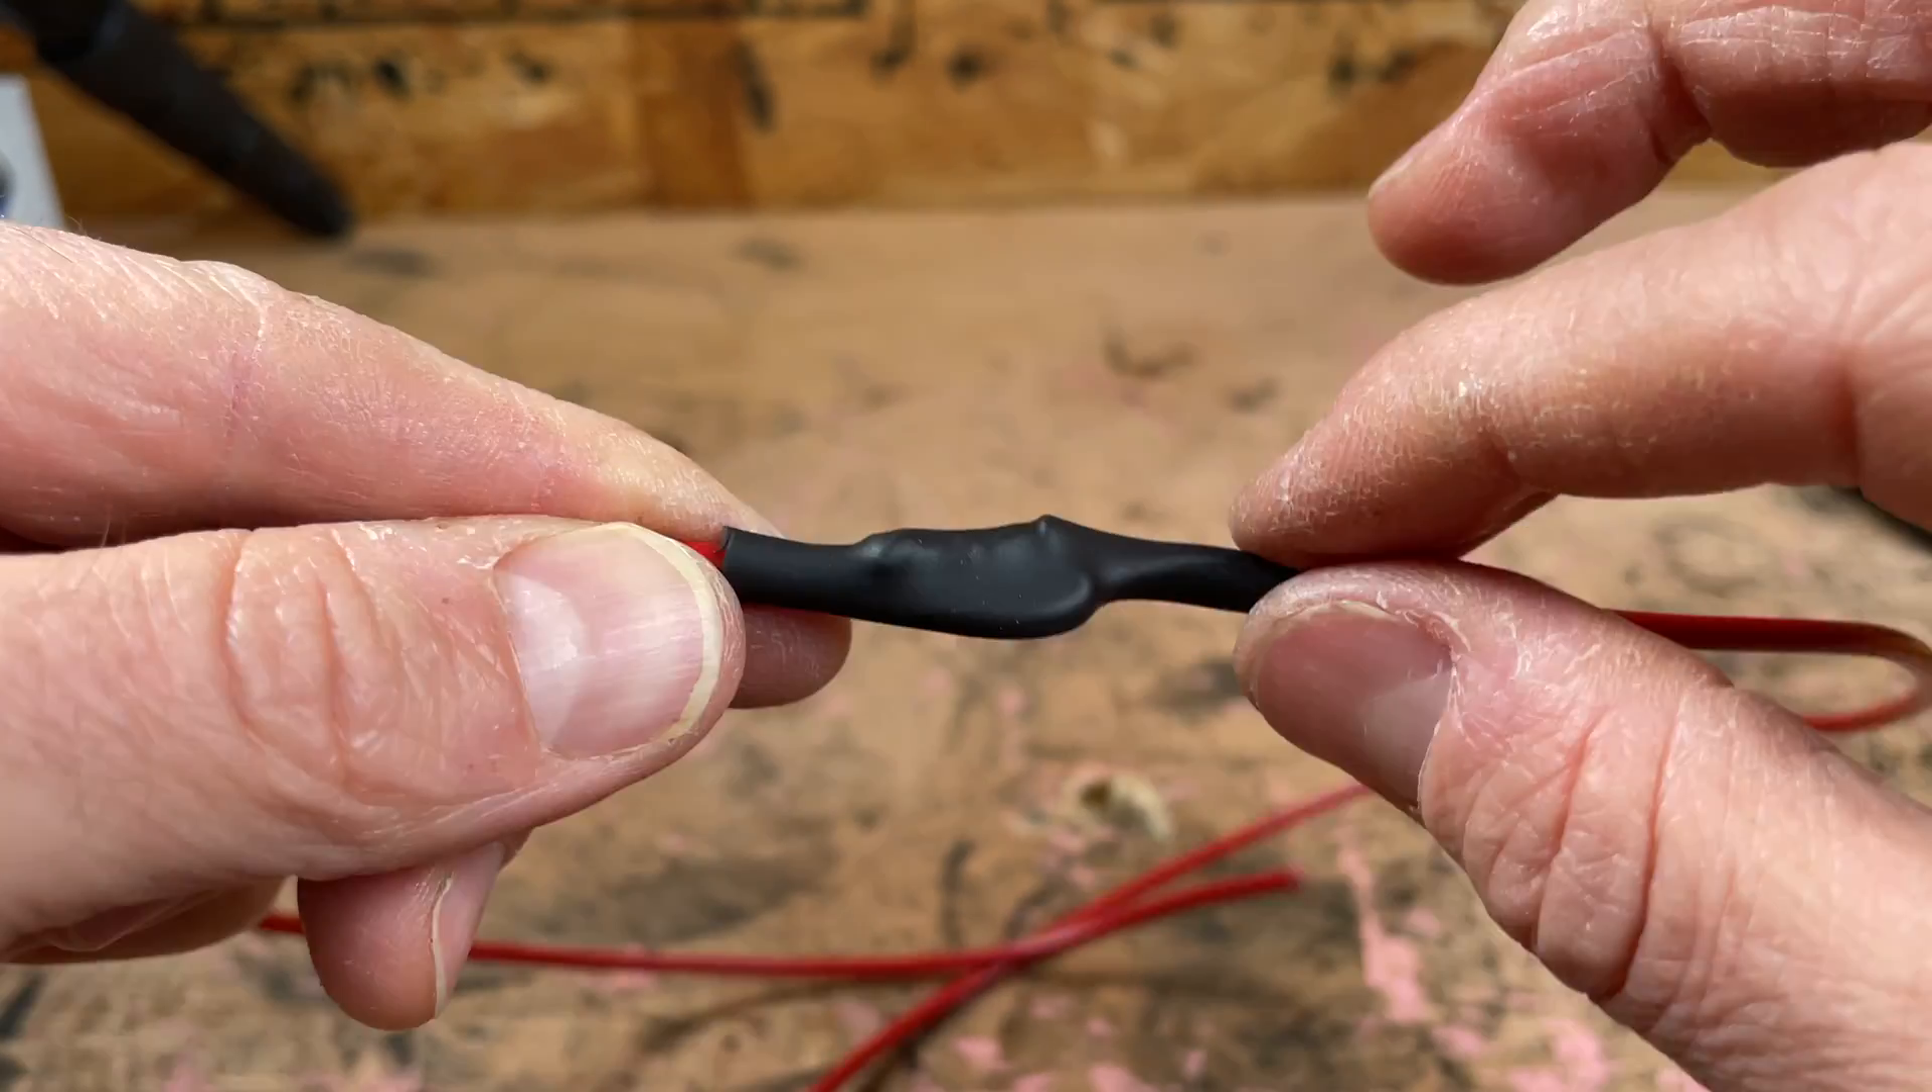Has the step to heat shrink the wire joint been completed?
Yes.